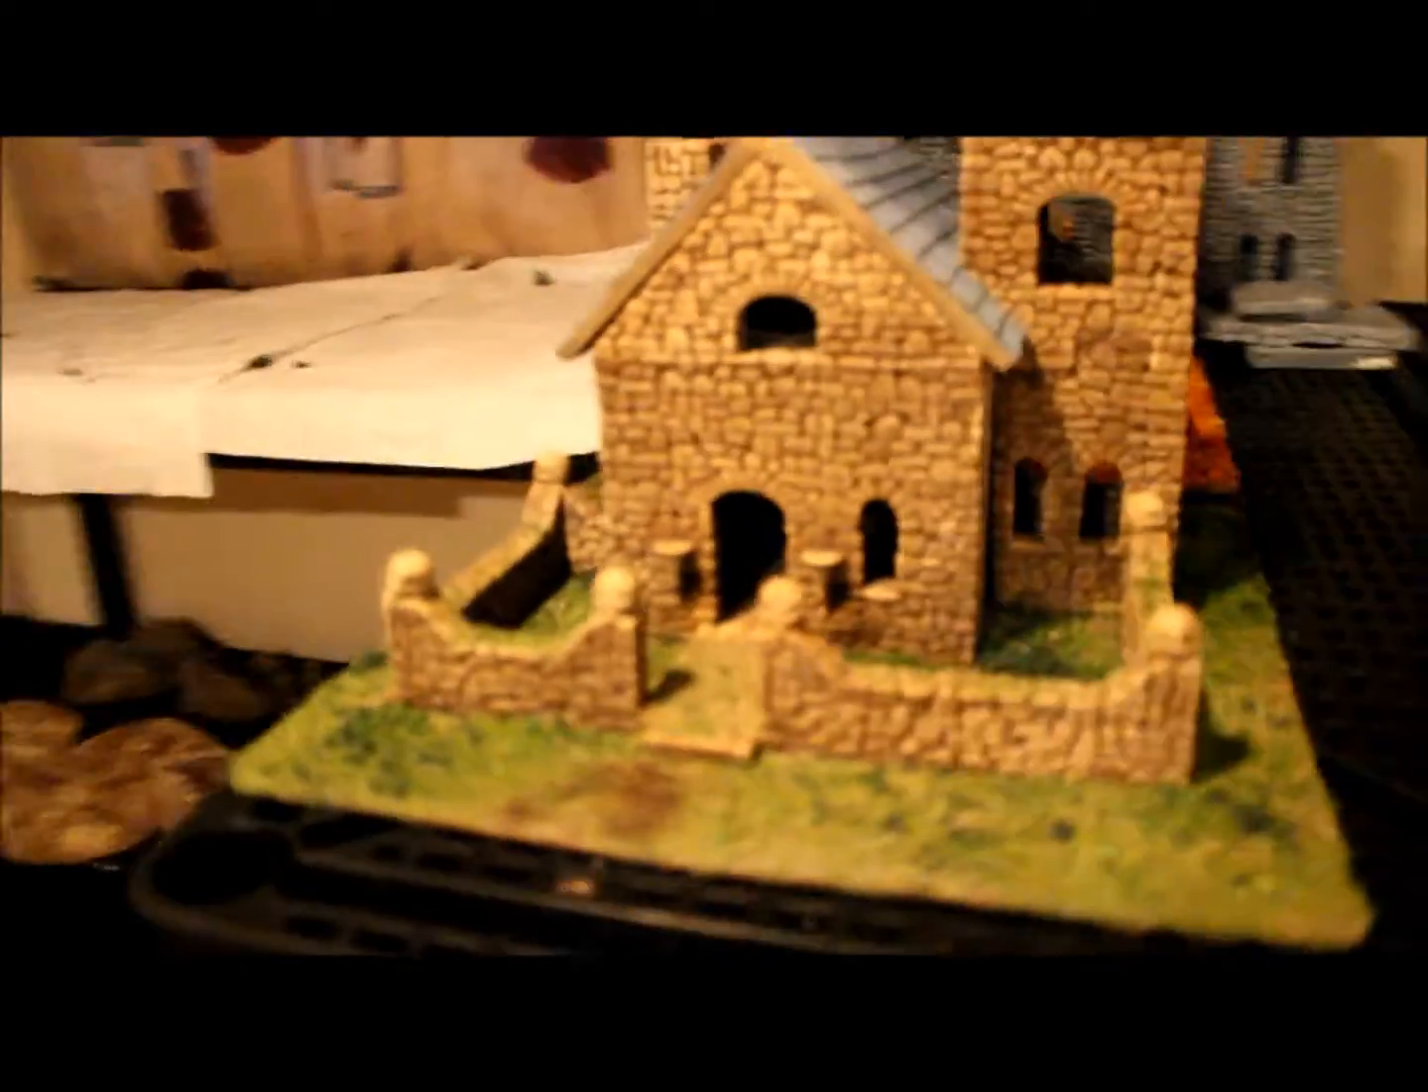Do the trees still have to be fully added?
Yes.